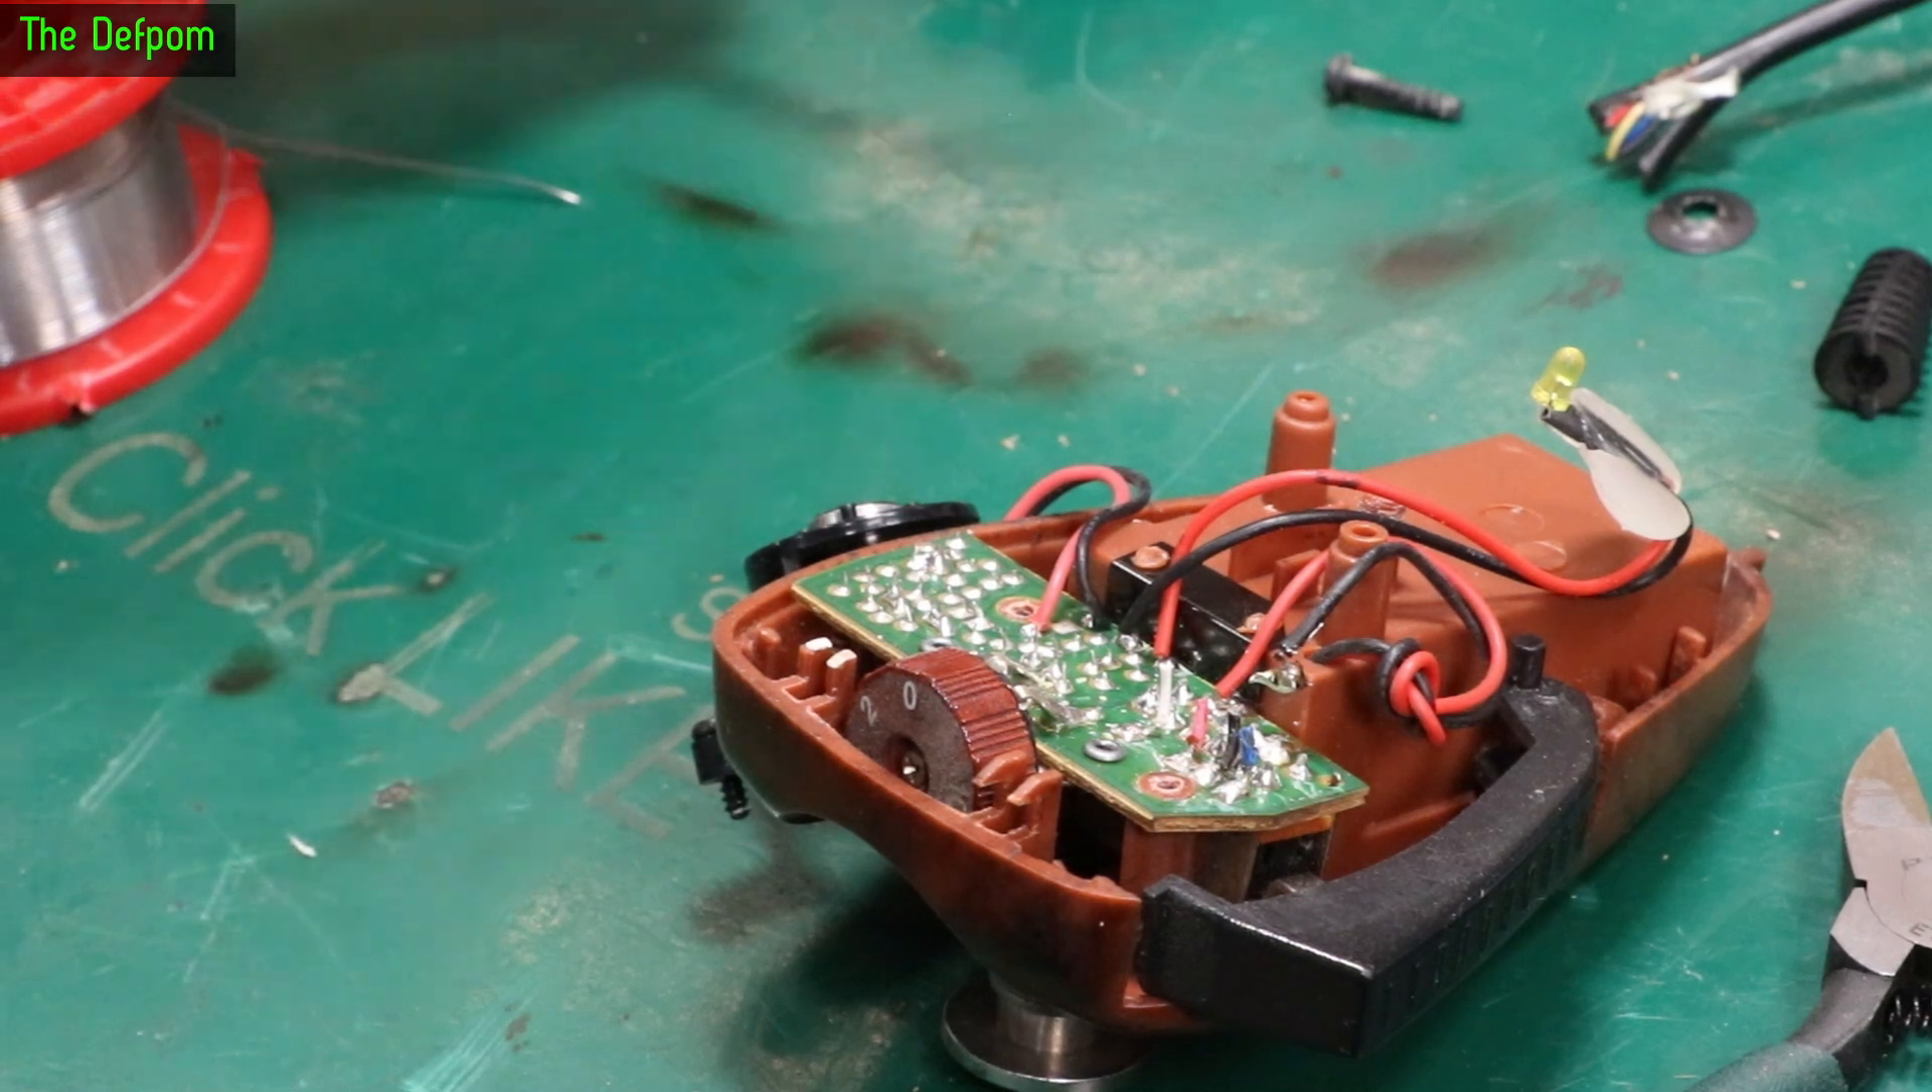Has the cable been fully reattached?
No.